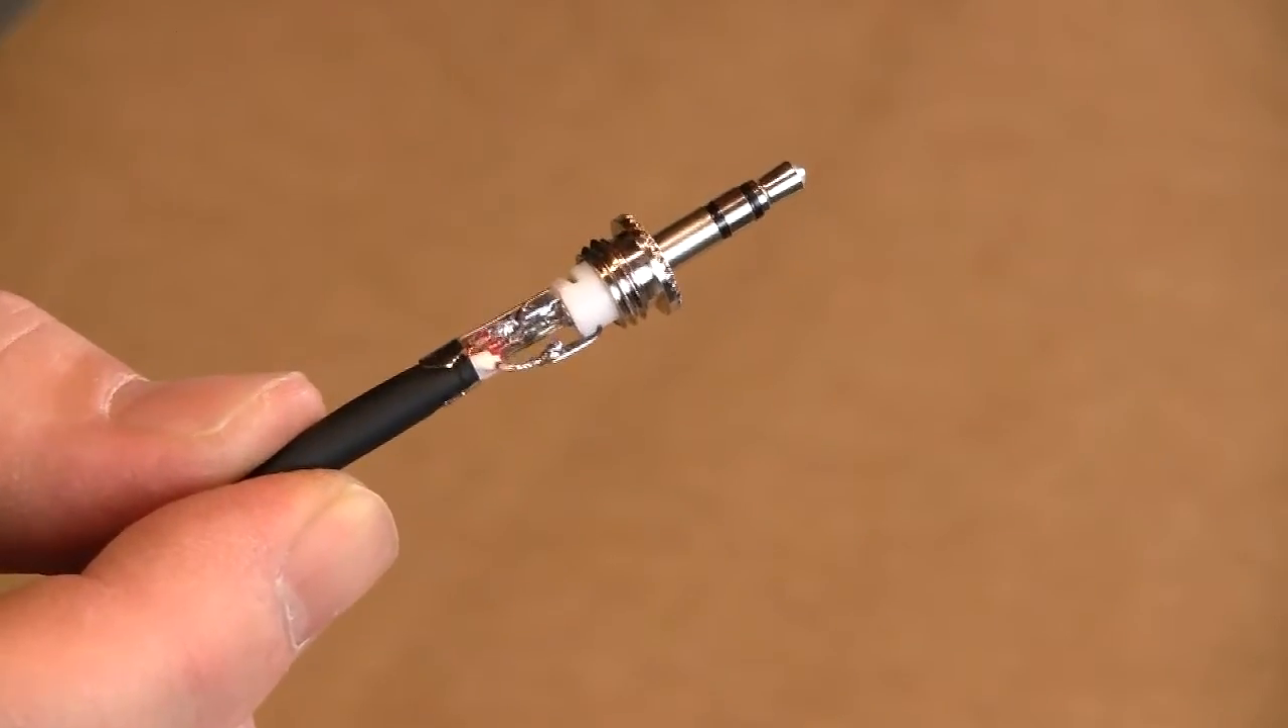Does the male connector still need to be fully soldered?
No.